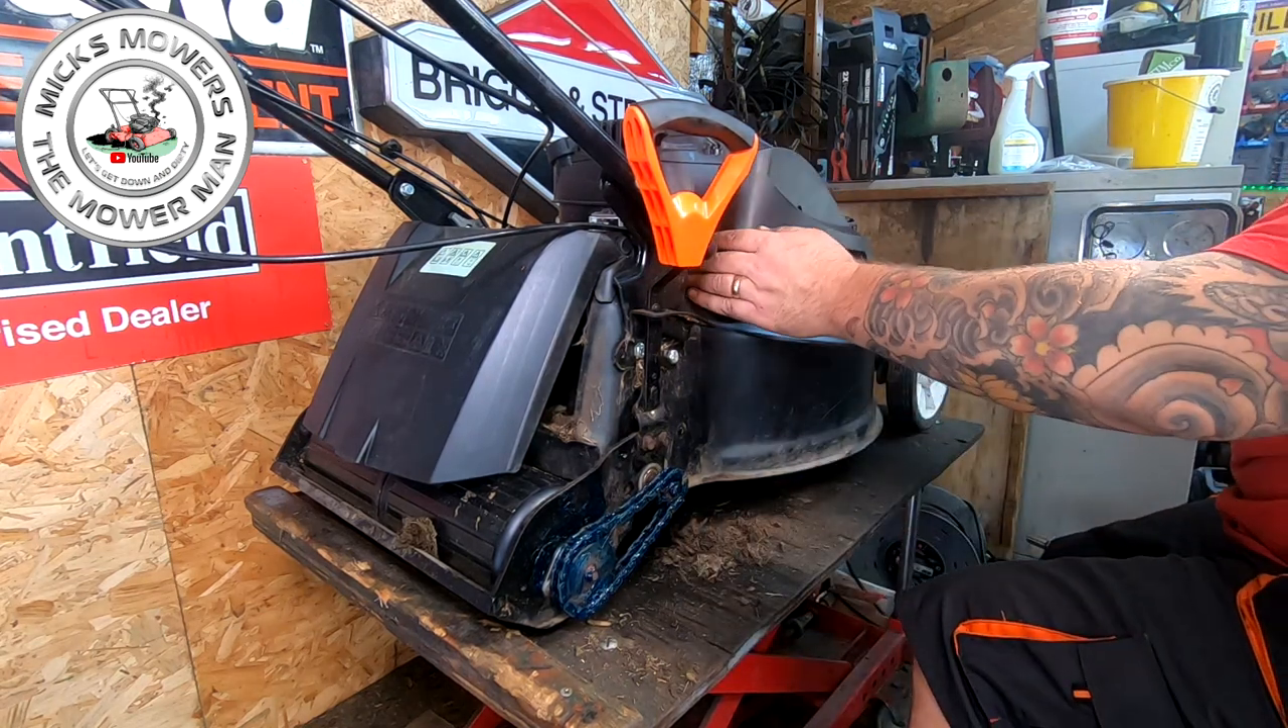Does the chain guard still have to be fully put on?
Yes.